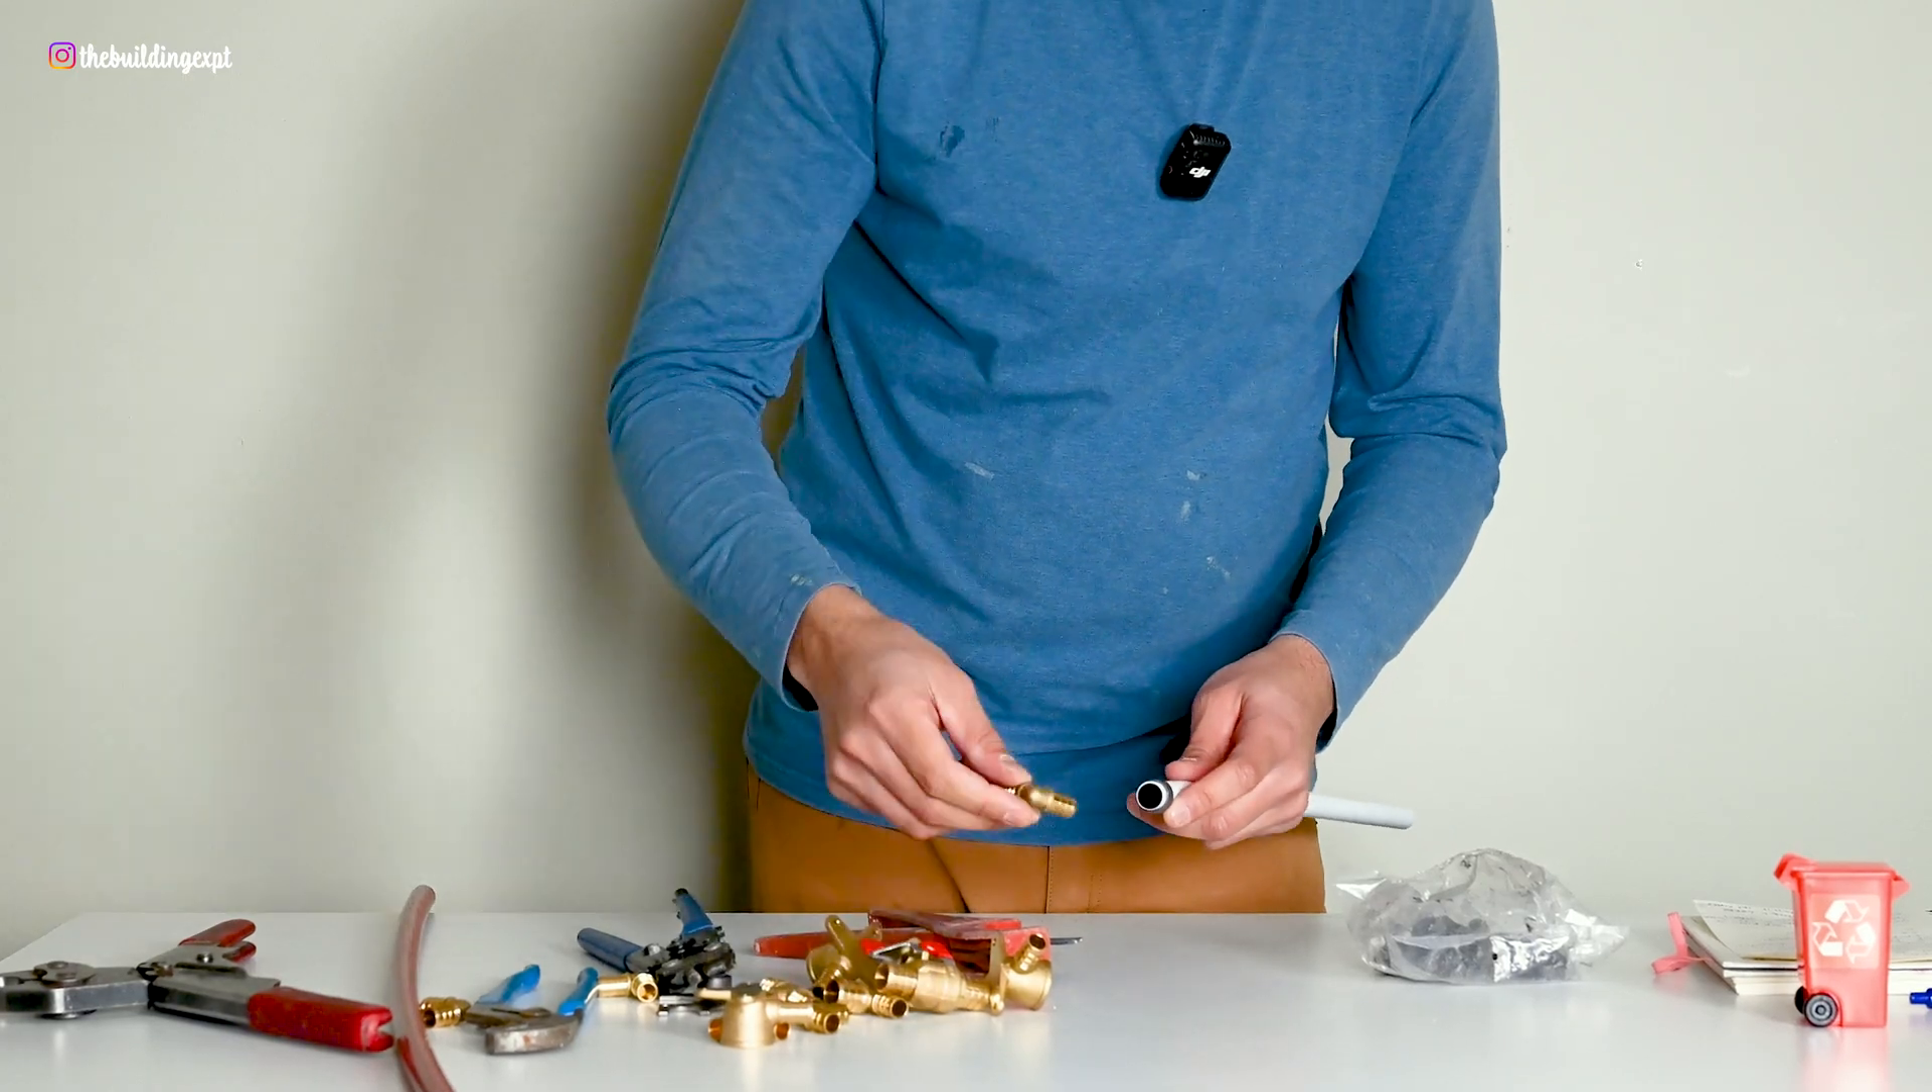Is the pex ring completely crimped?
No.